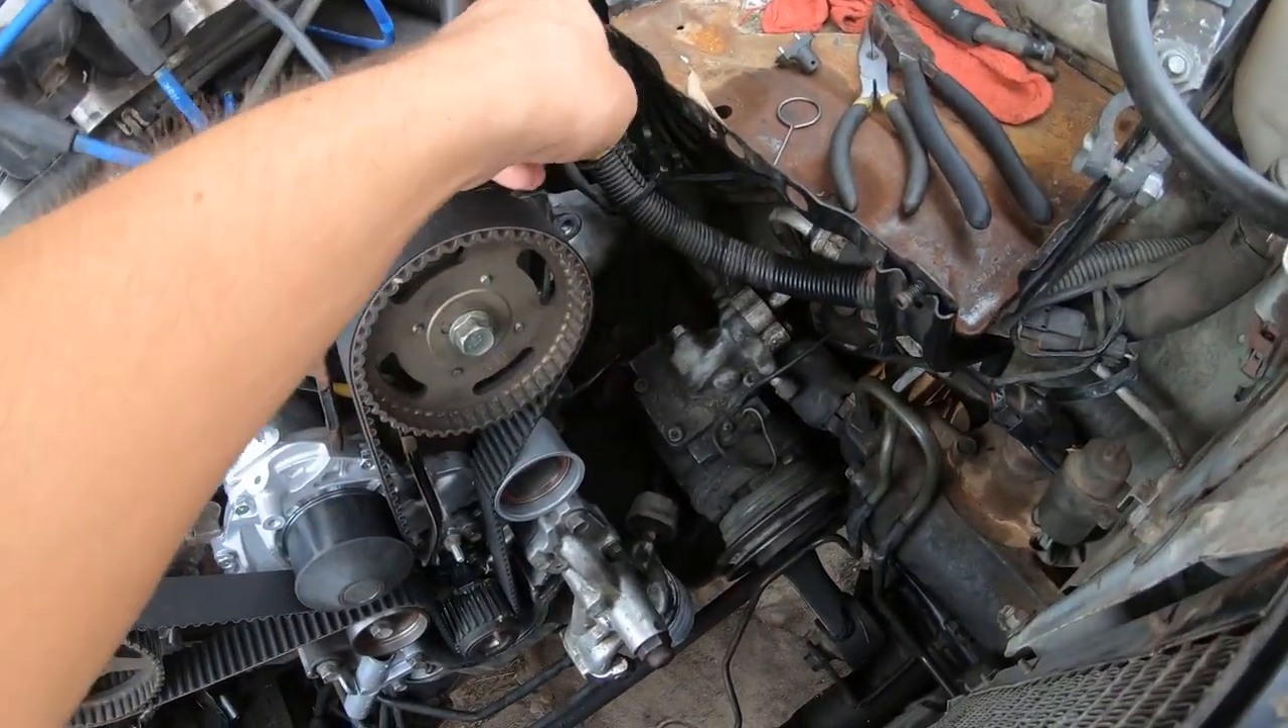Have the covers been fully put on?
No.